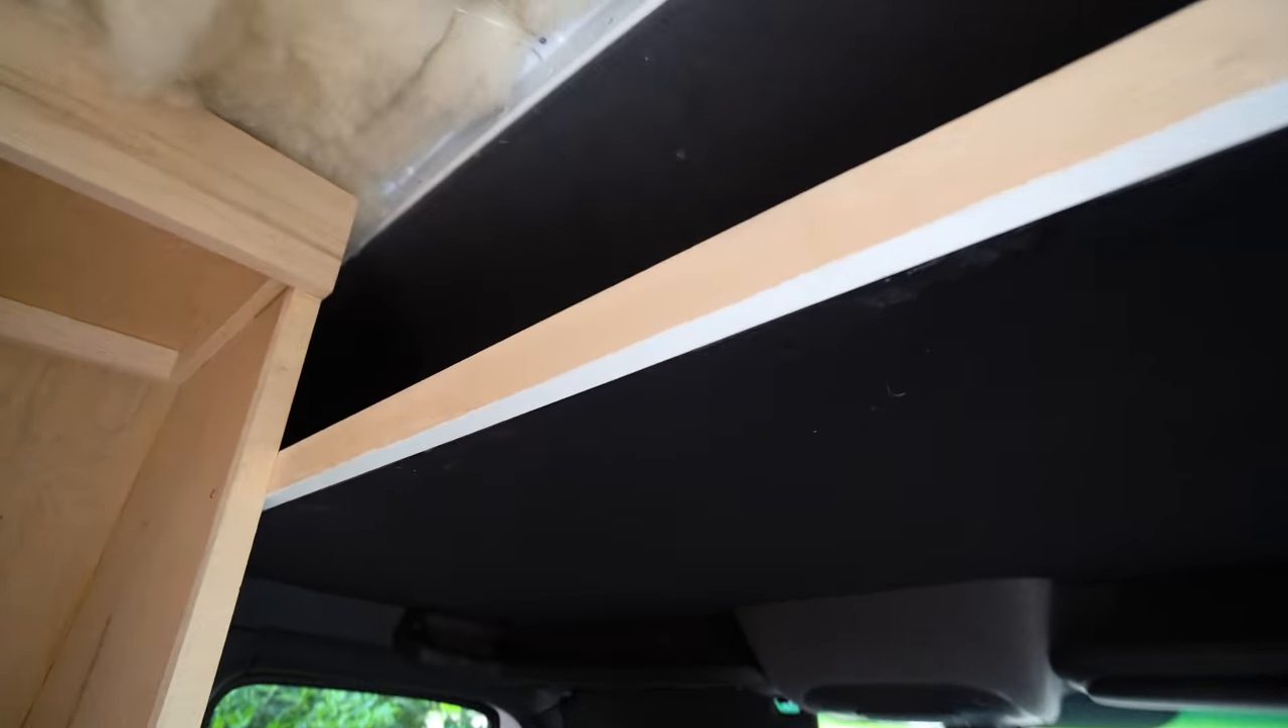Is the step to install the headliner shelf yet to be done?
No.